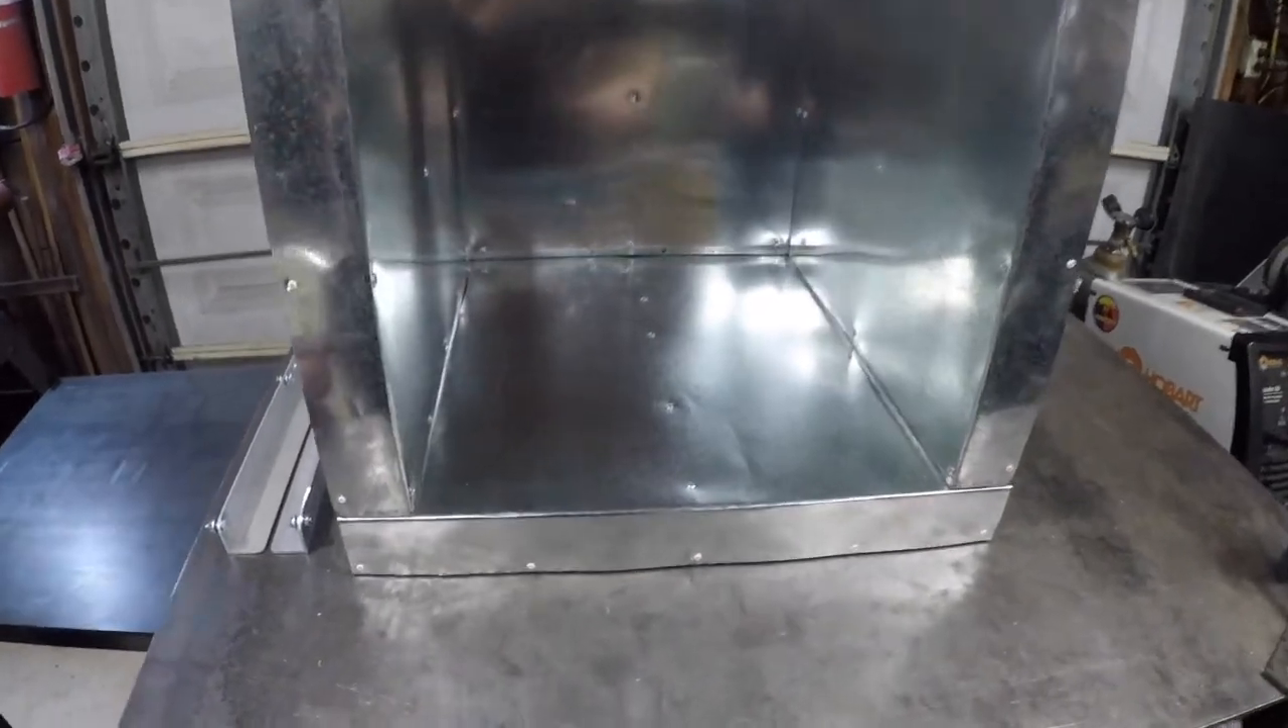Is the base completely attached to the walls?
Yes.